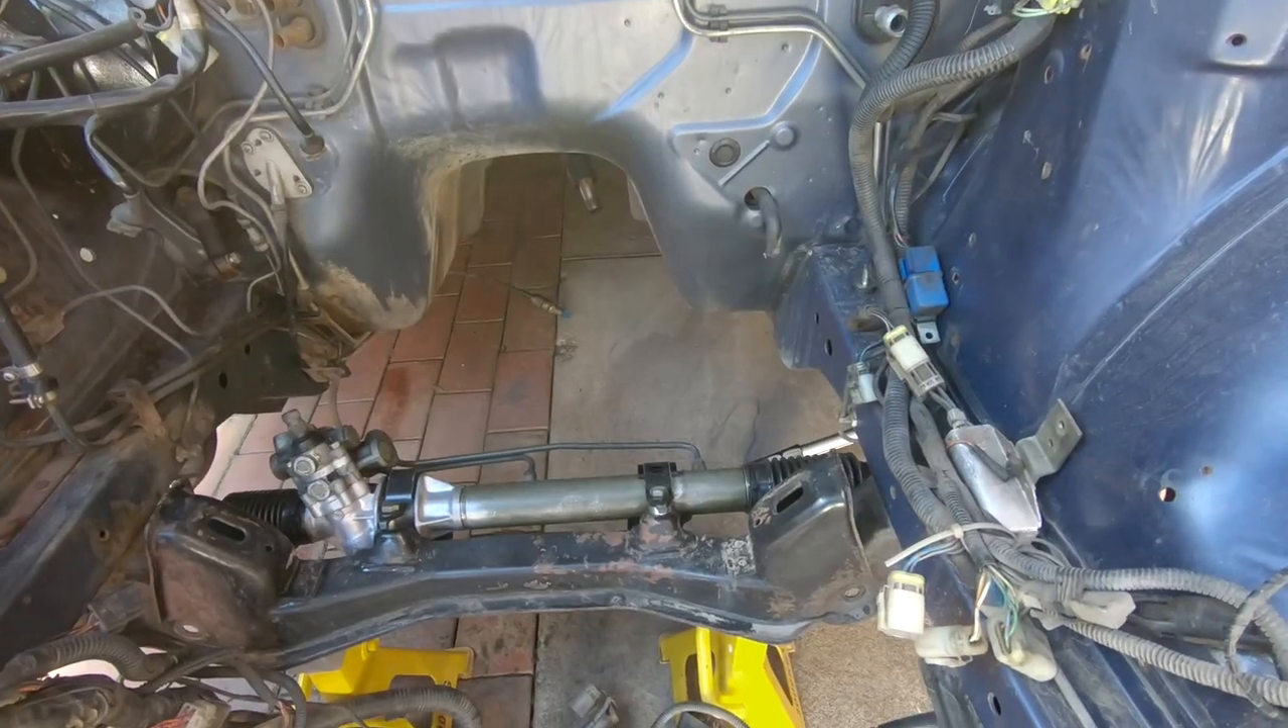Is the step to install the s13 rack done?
Yes.